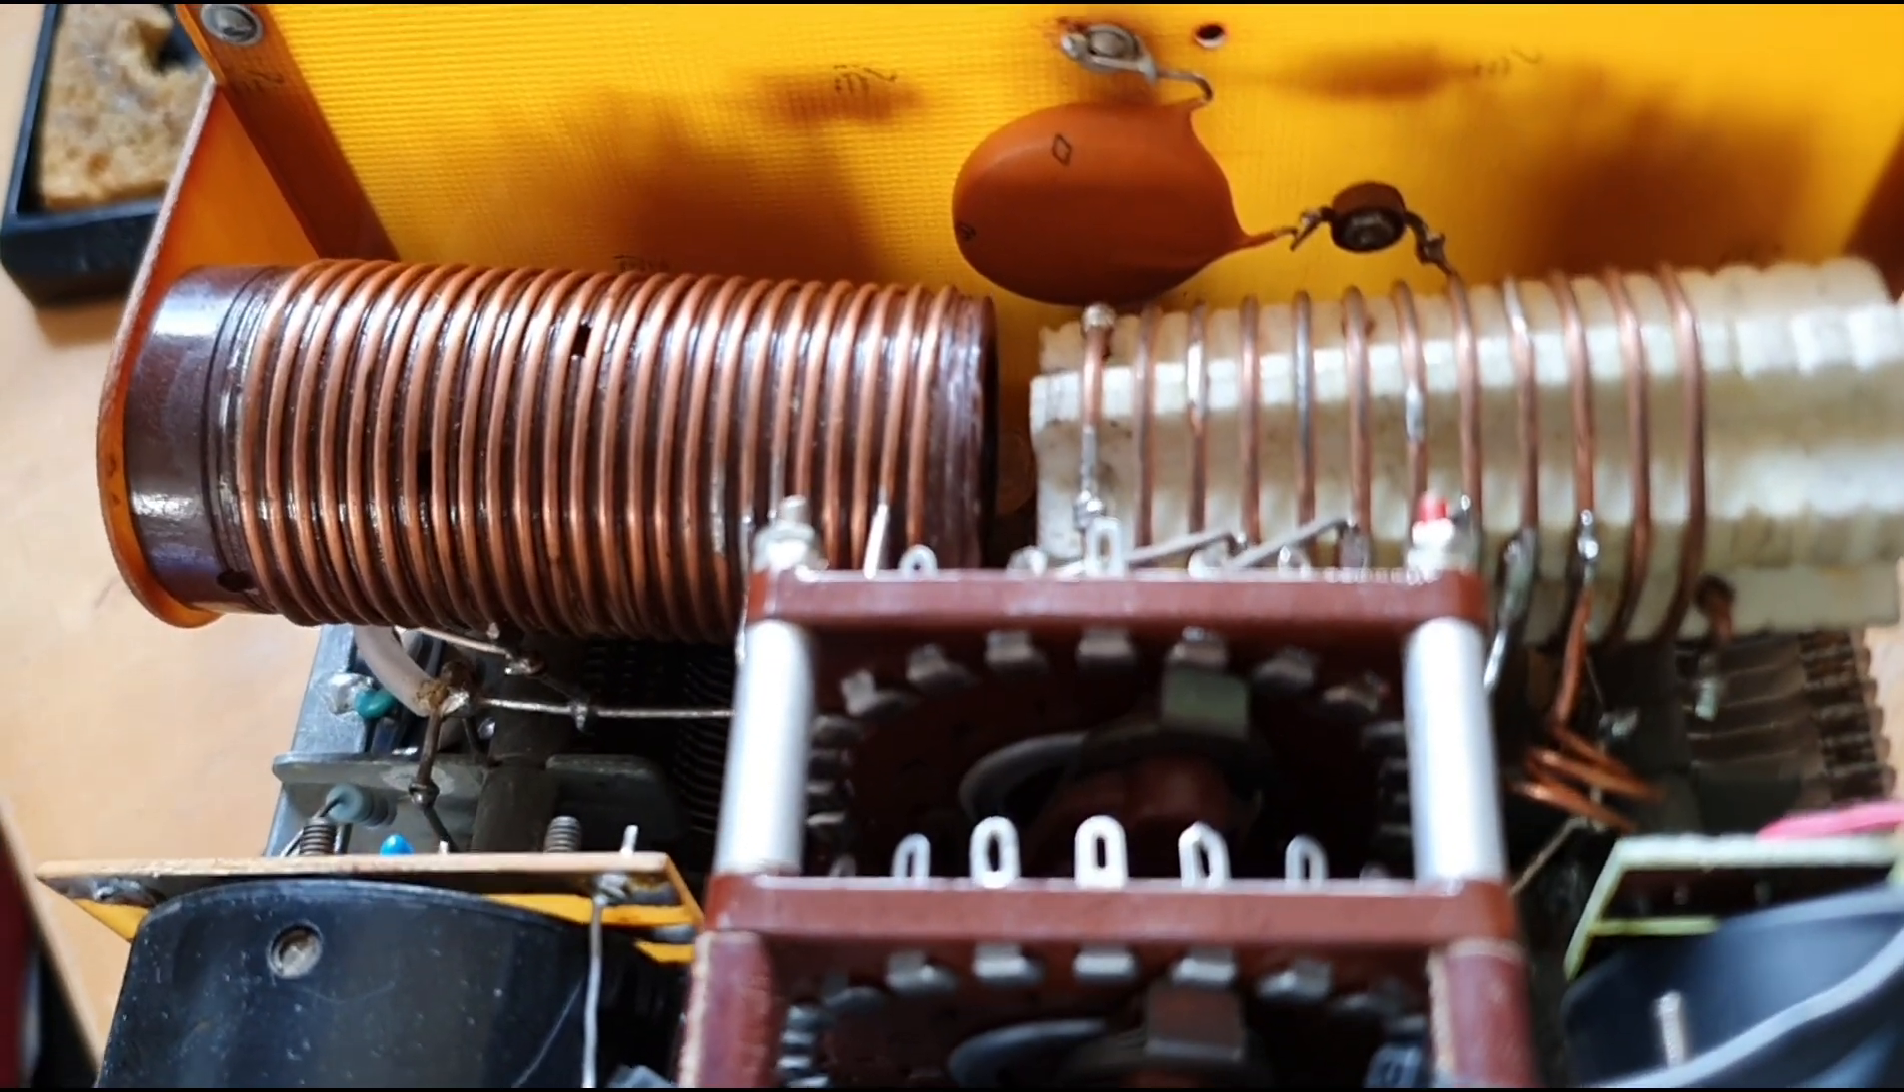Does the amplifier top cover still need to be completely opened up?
No.